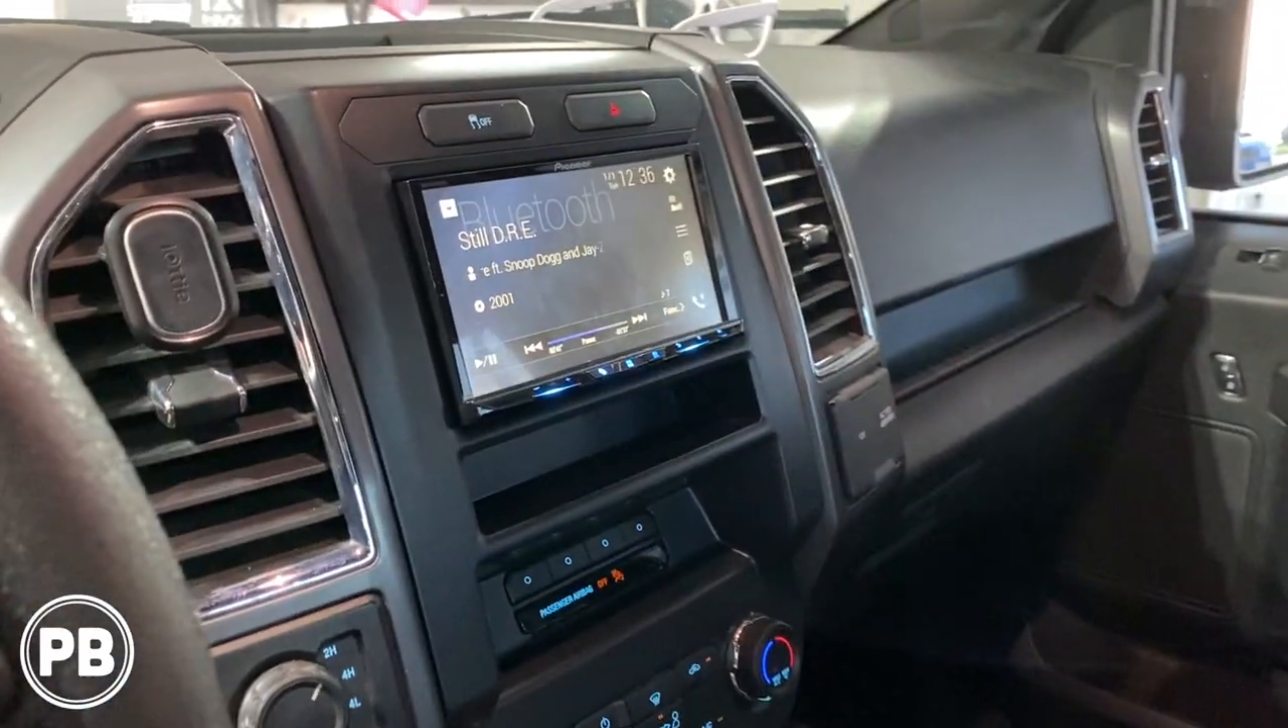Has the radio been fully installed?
Yes.